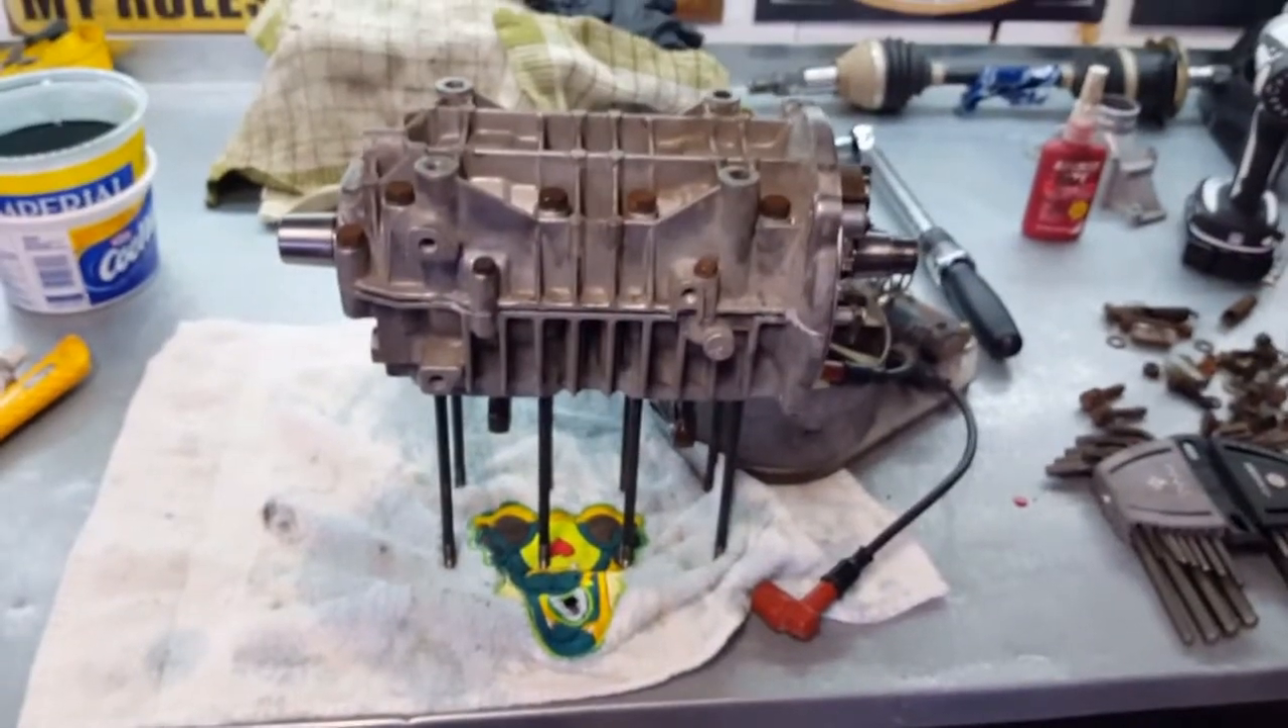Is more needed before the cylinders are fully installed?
Yes.